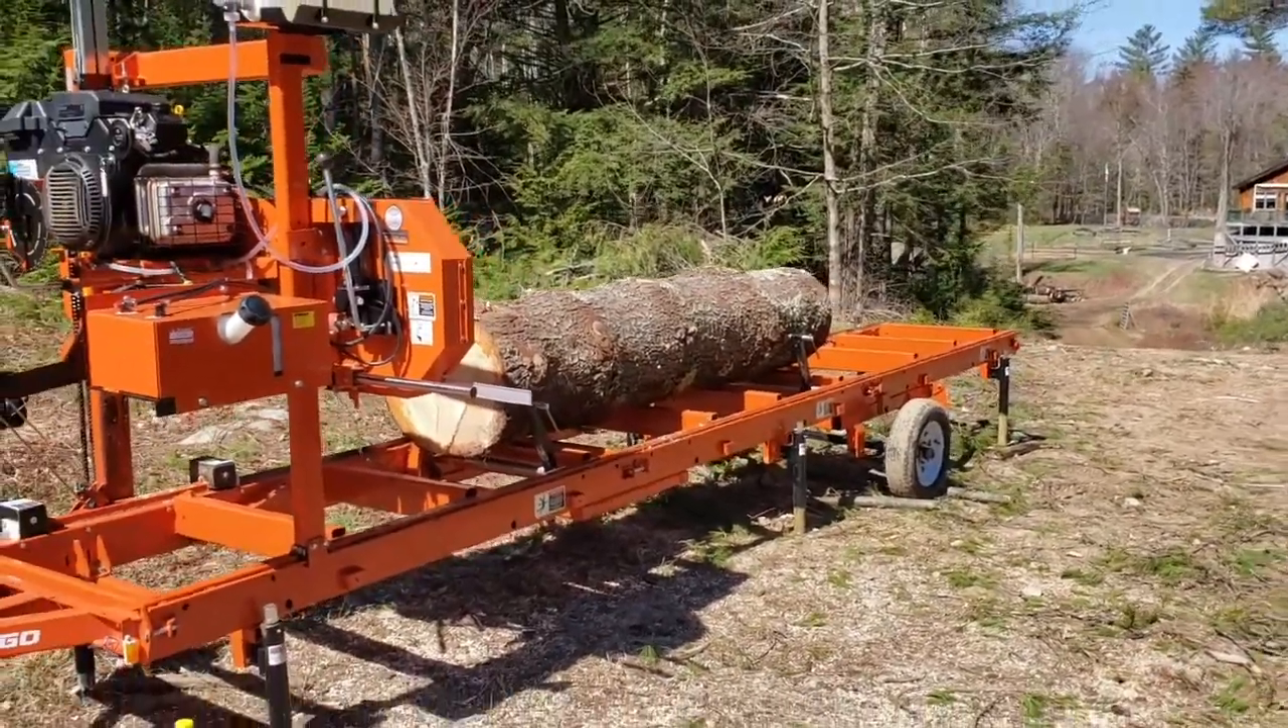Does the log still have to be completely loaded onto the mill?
No.